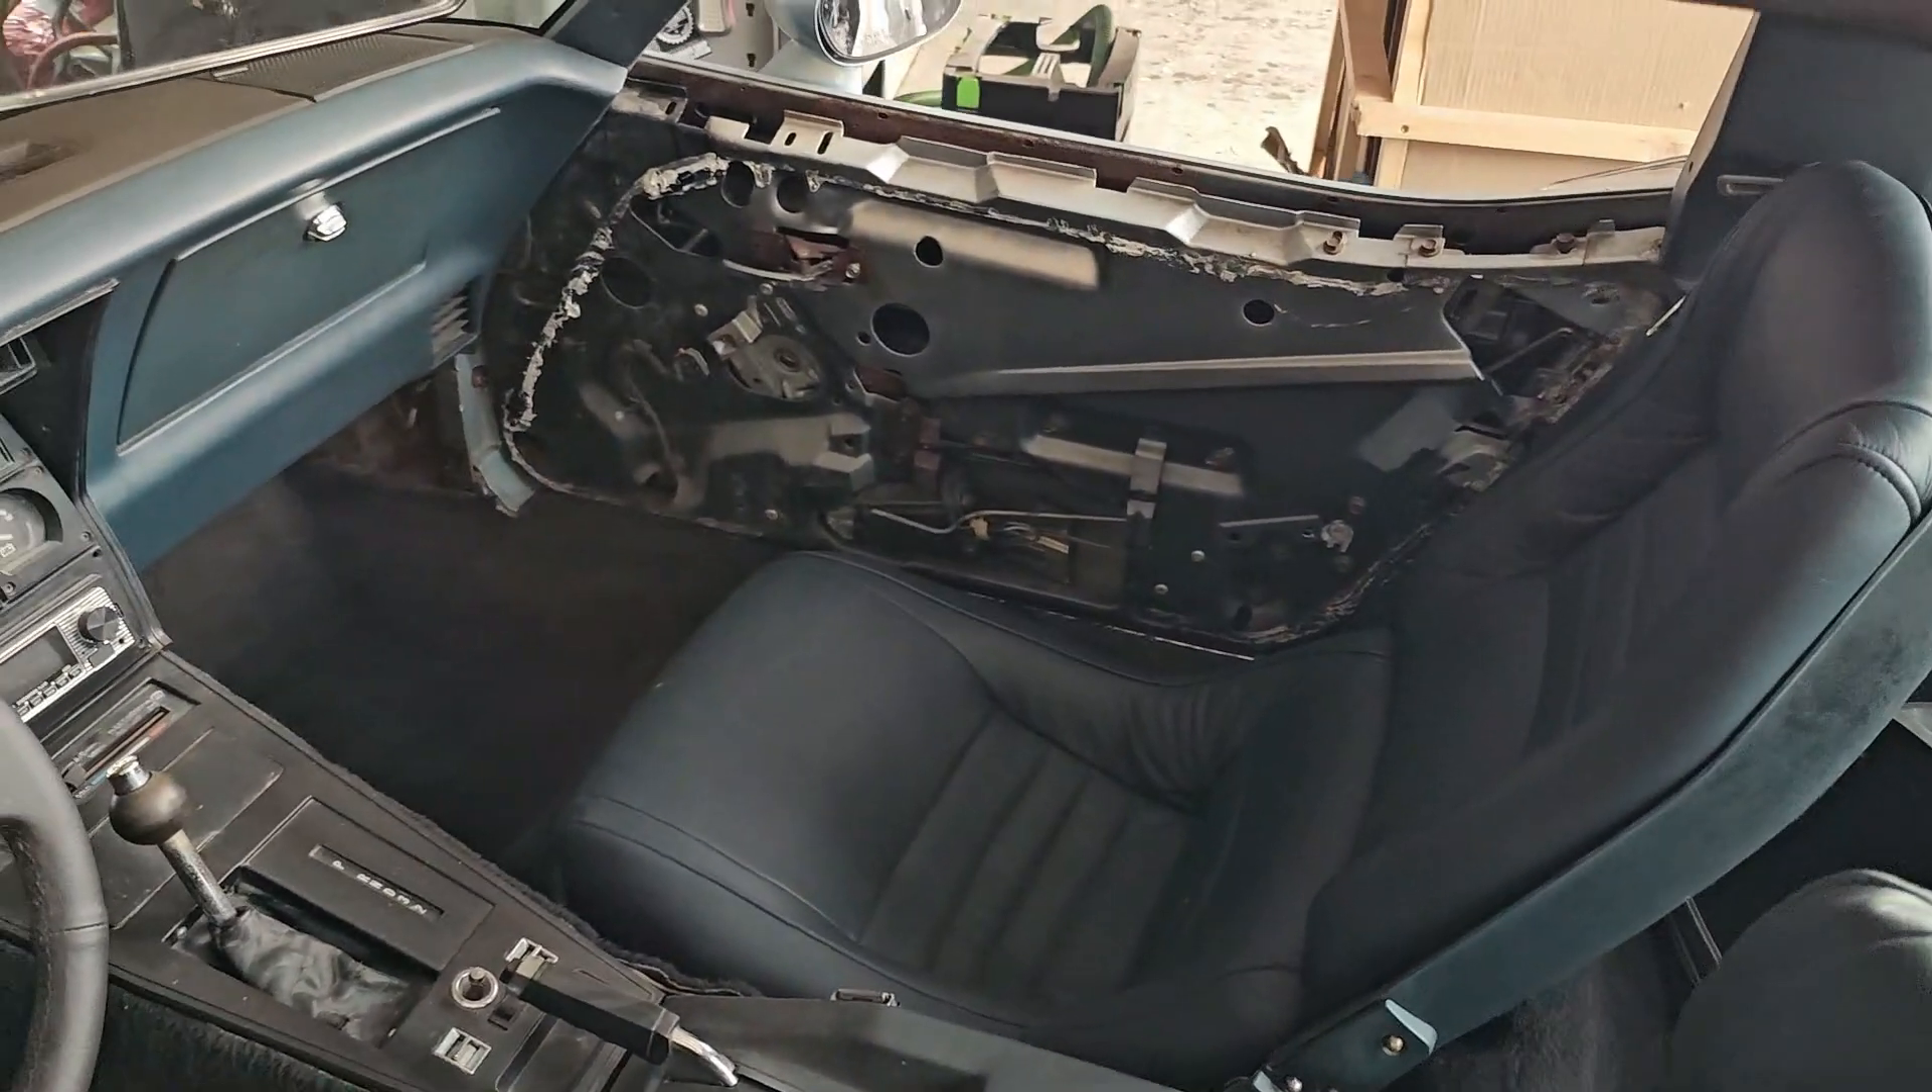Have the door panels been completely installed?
No.